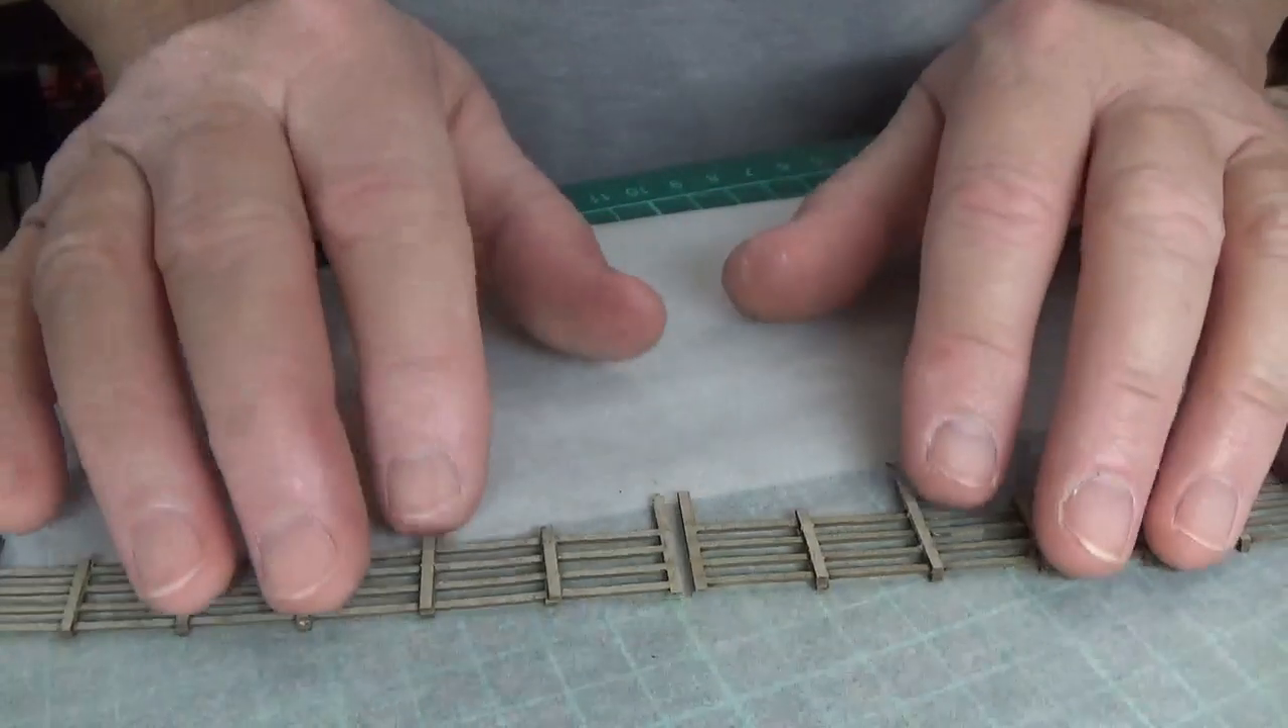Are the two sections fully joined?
No.